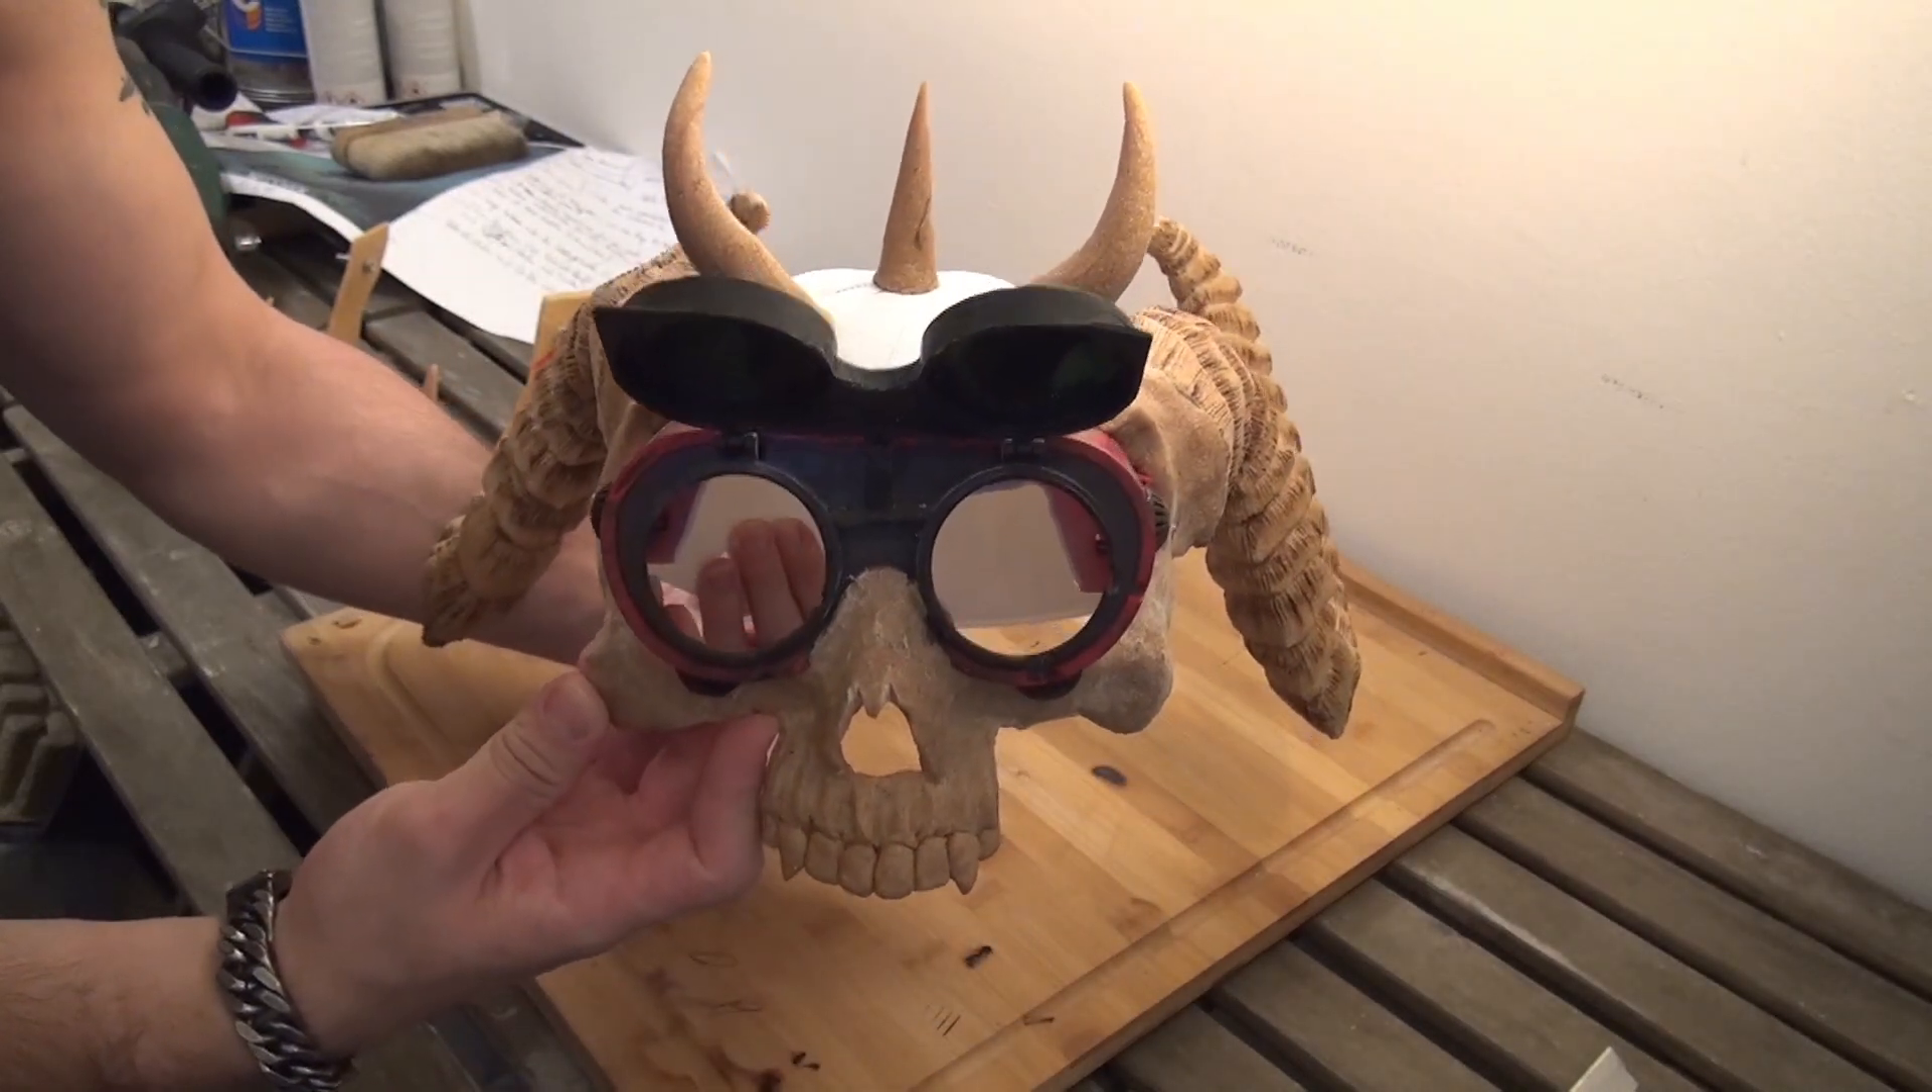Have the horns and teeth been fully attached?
Yes.